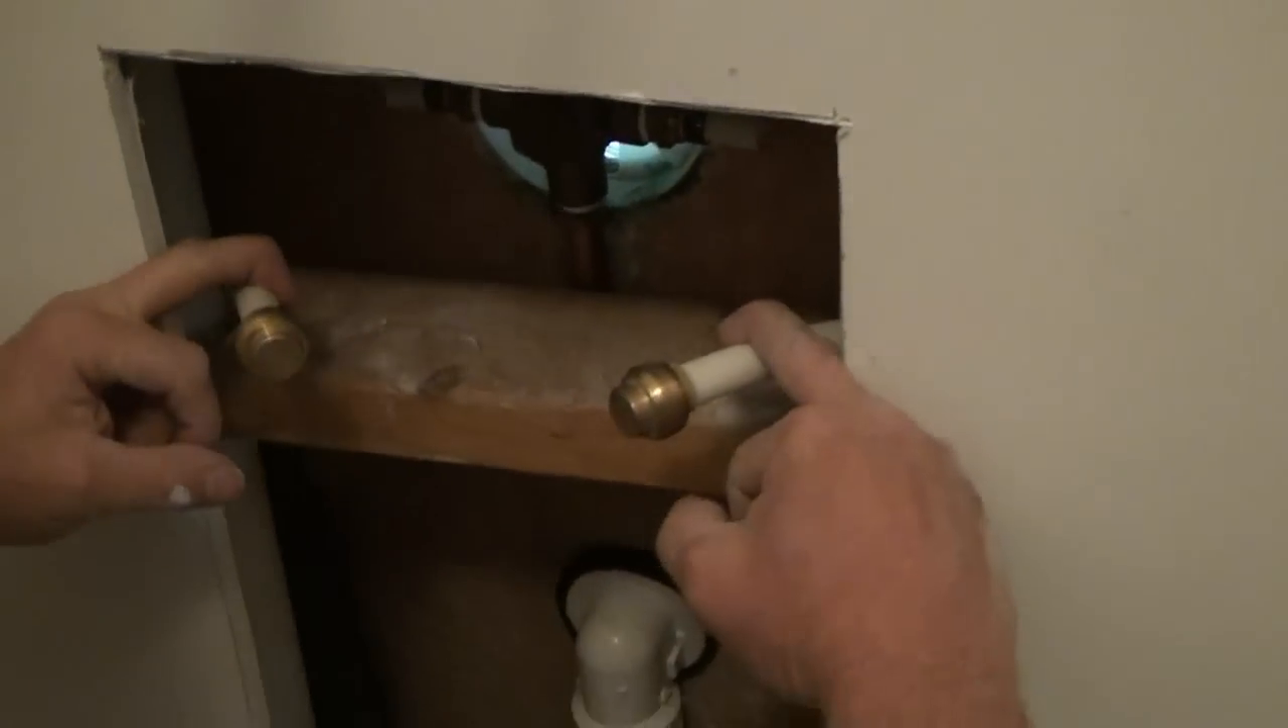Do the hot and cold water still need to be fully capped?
No.